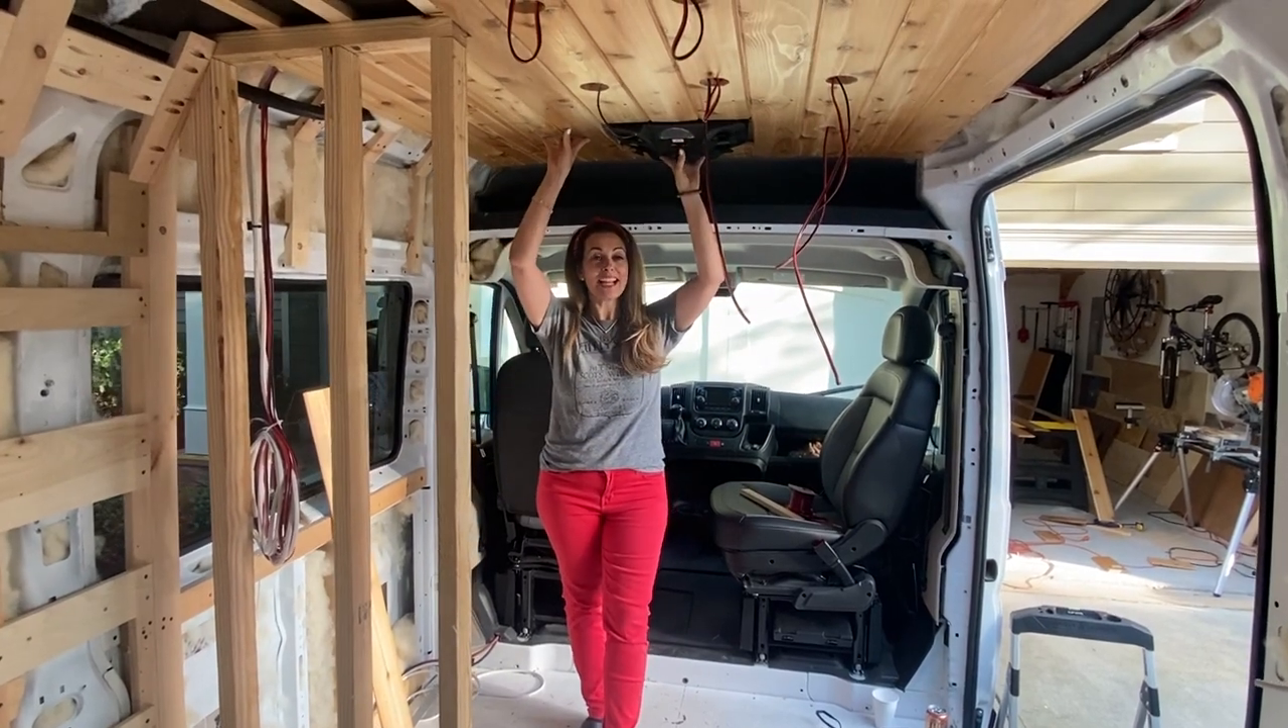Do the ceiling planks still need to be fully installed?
No.